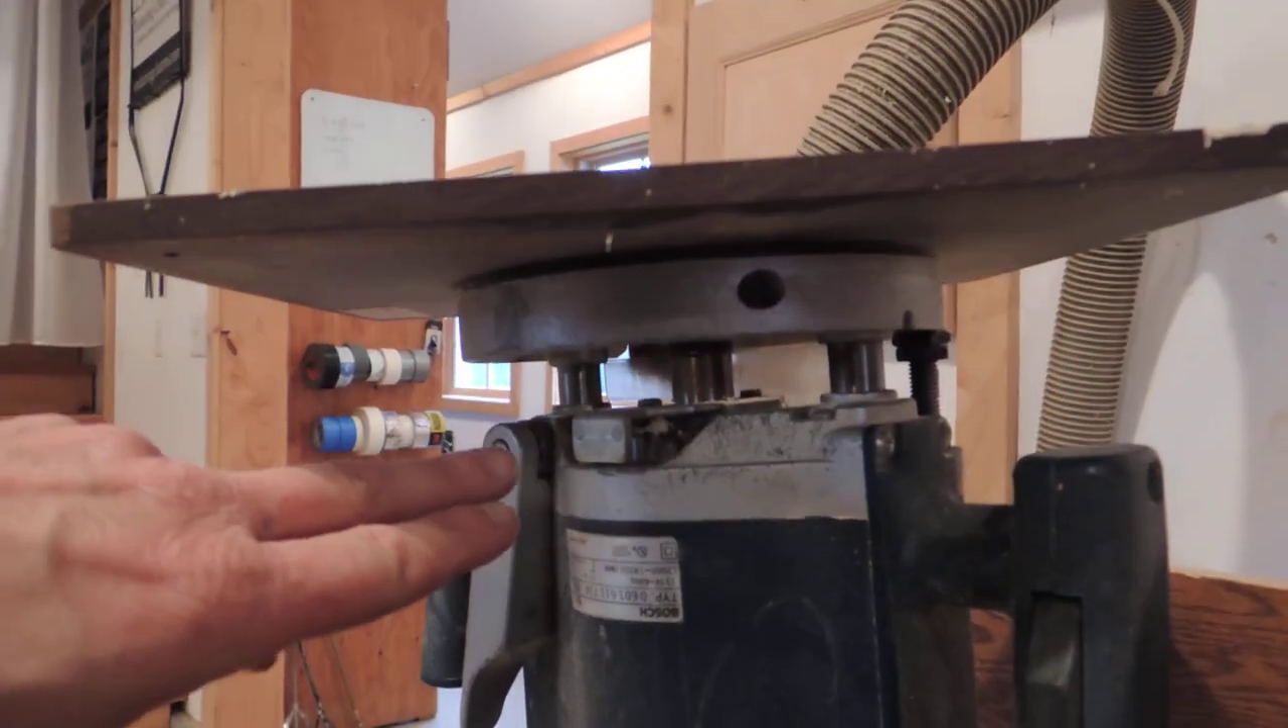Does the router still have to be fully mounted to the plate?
No.